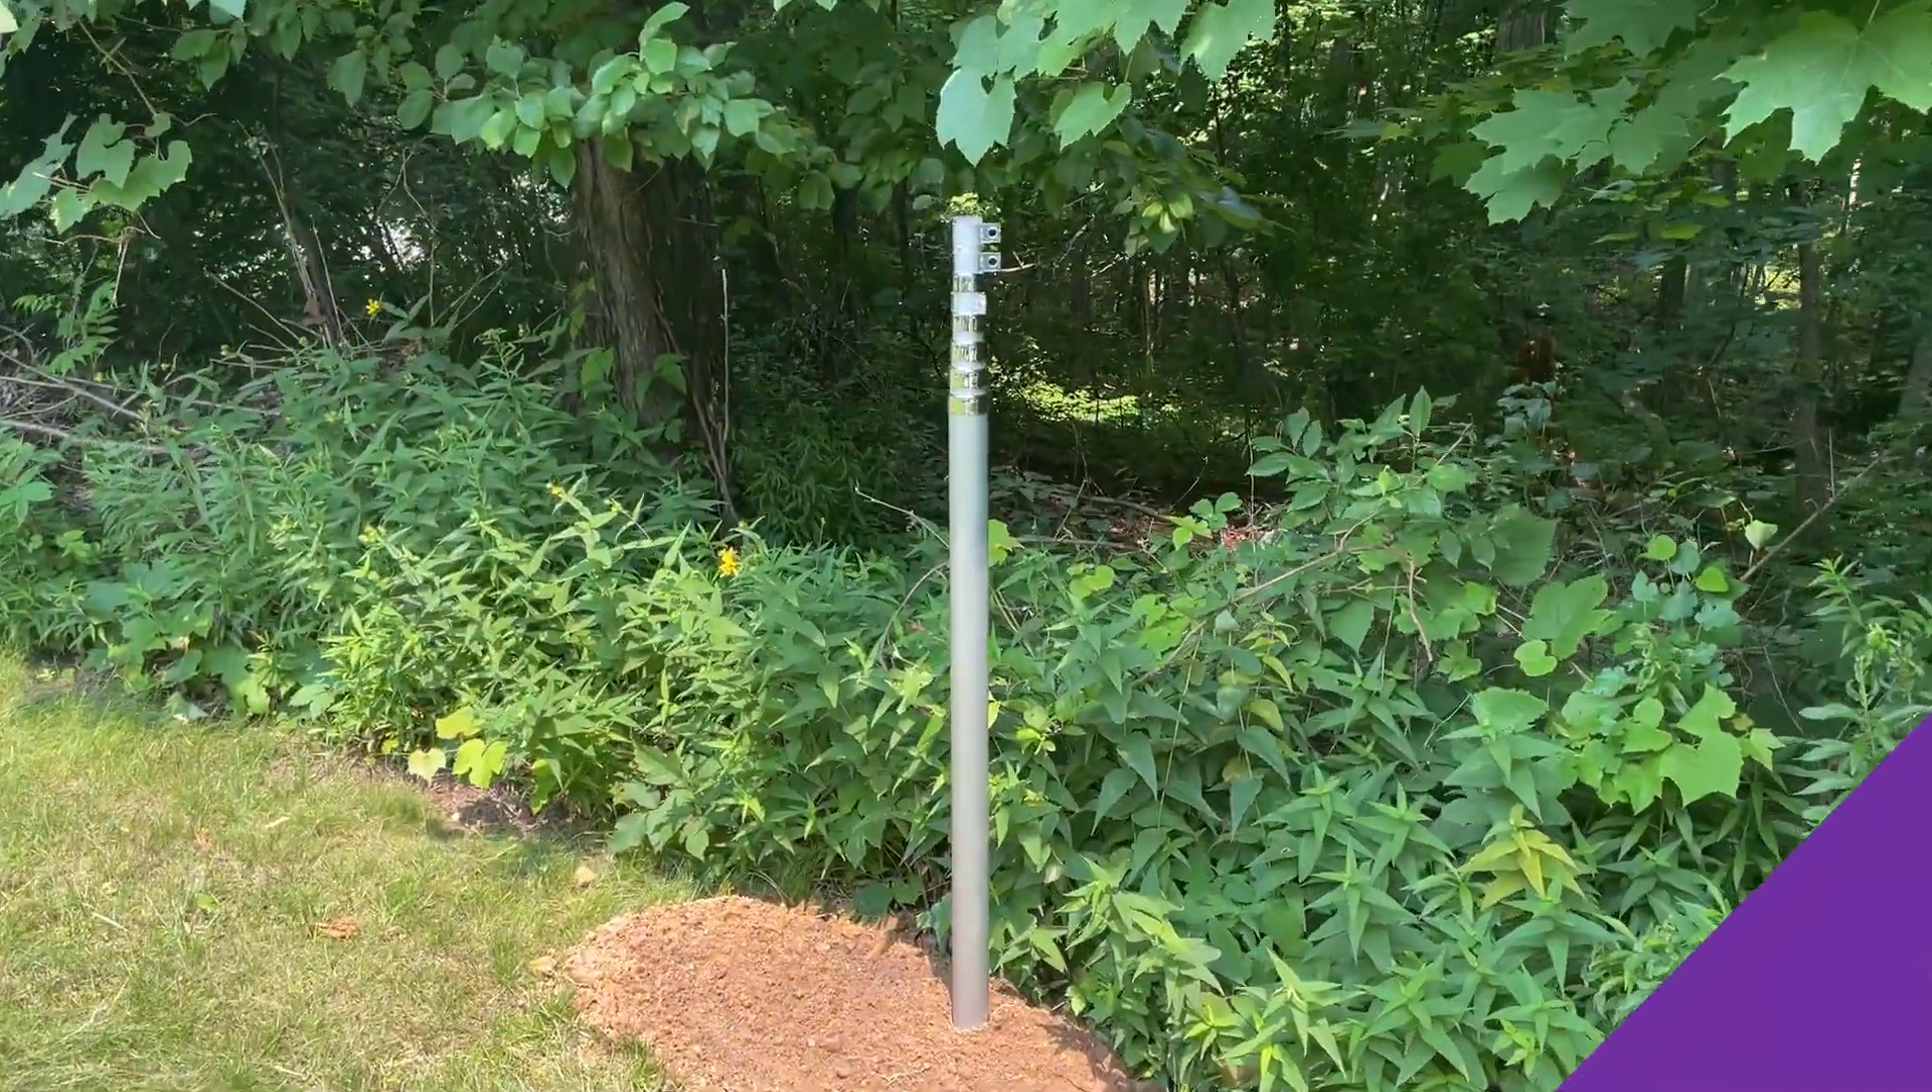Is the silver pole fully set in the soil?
Yes.